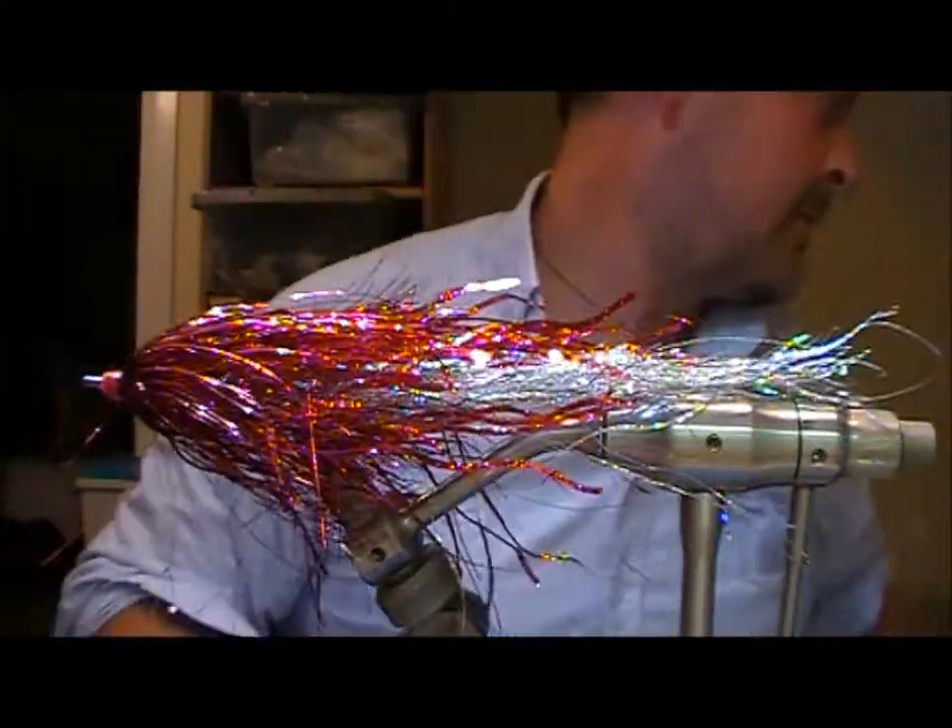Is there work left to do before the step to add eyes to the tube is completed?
Yes.